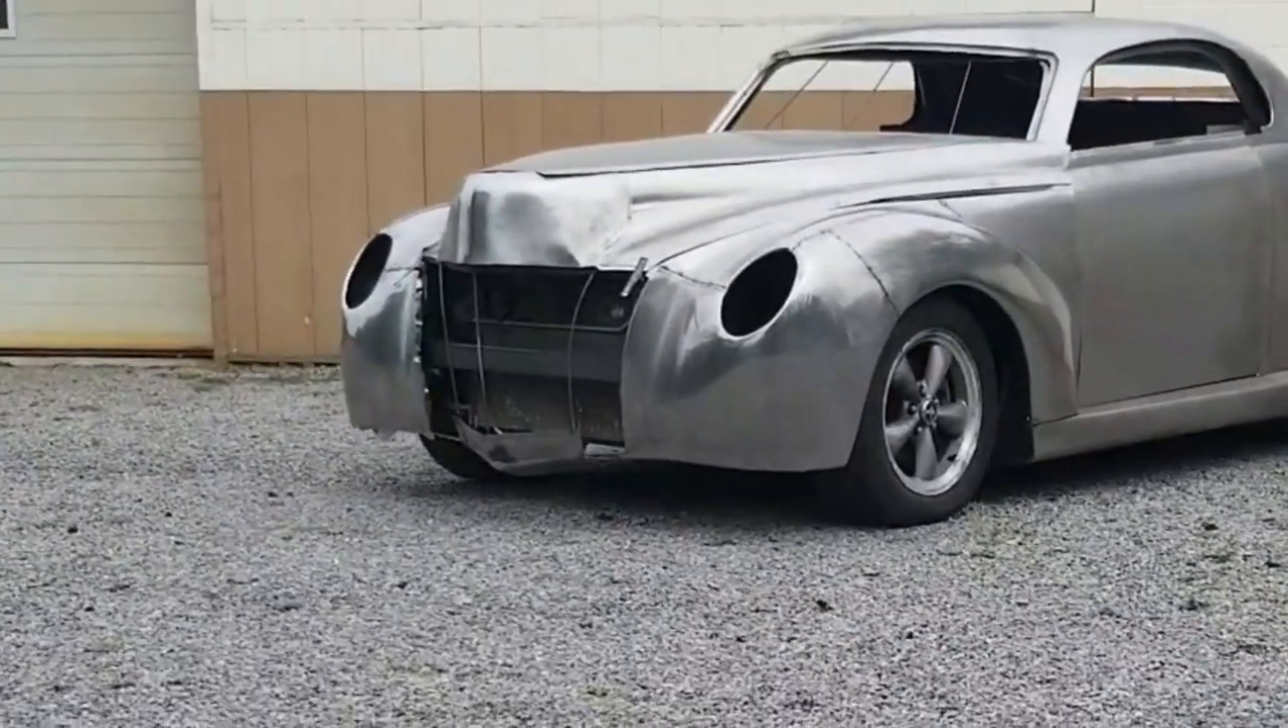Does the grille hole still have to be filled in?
Yes.